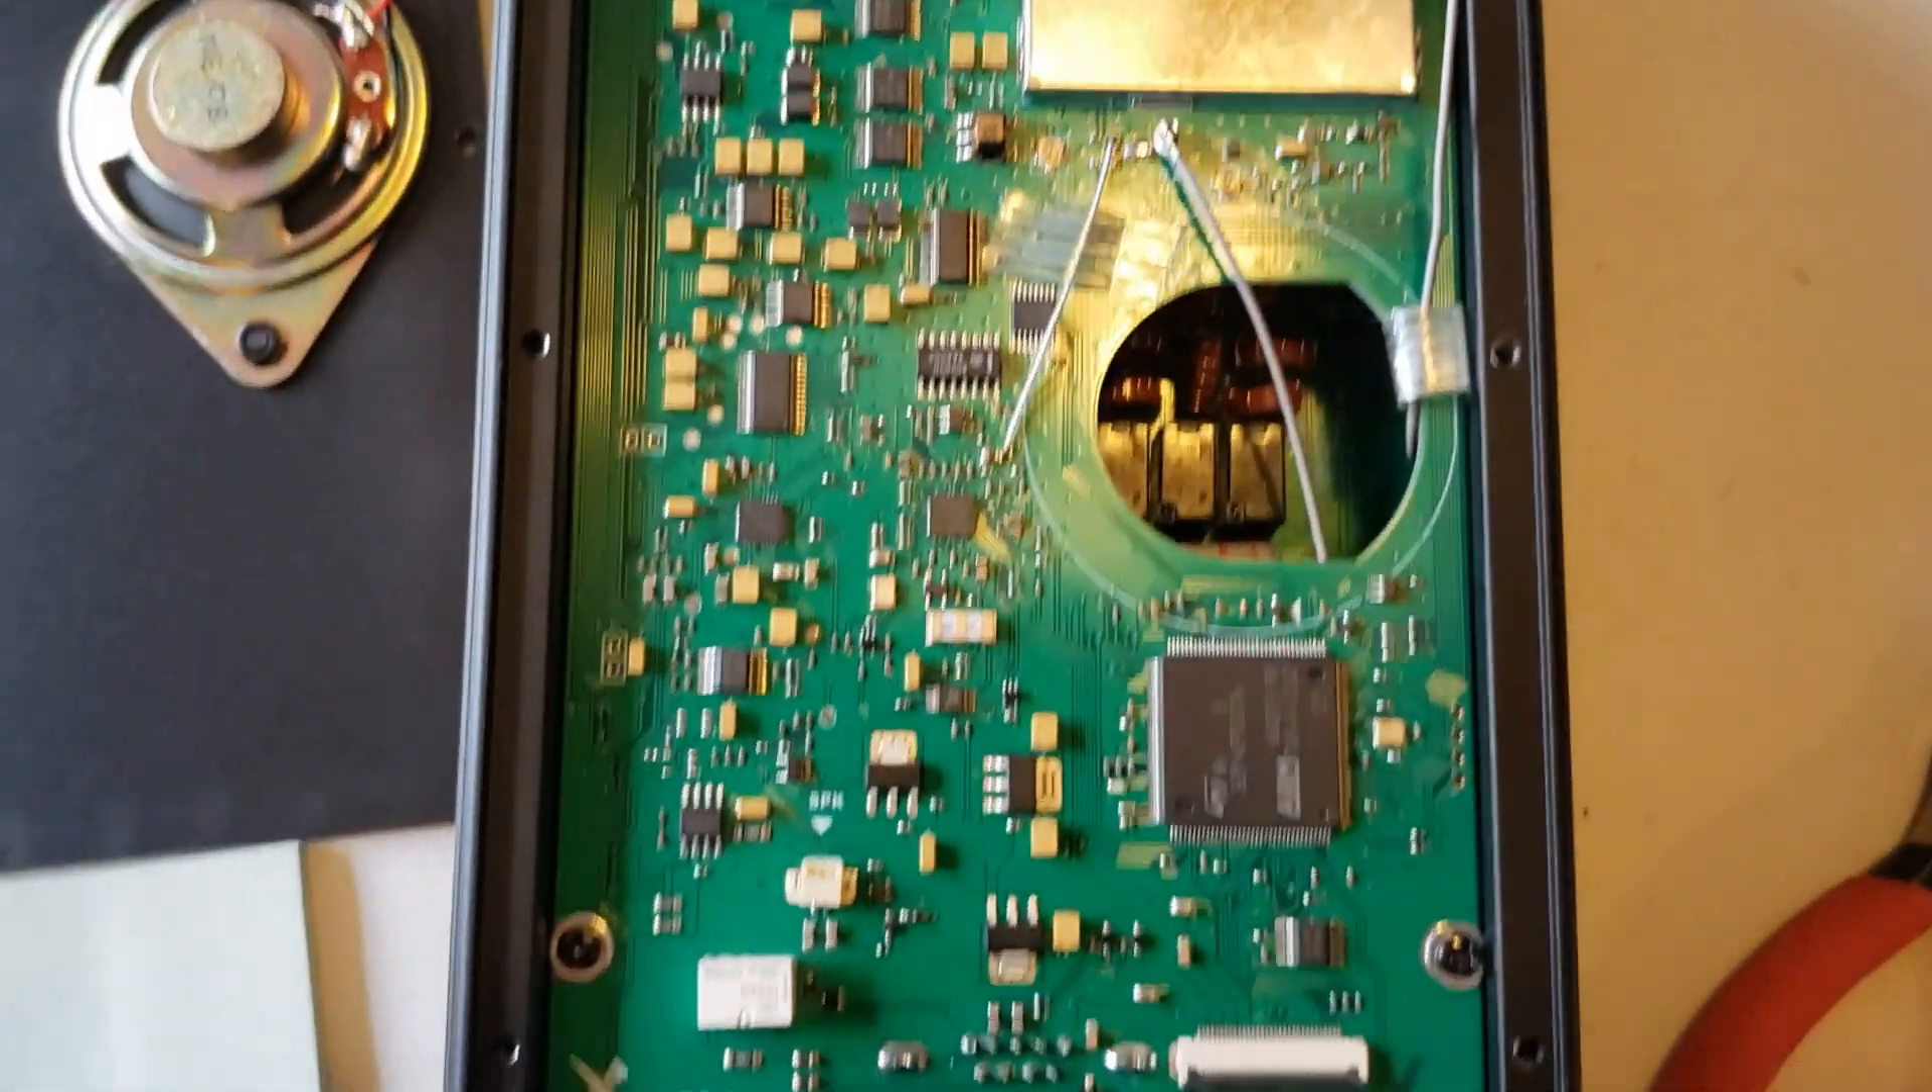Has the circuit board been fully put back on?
Yes.